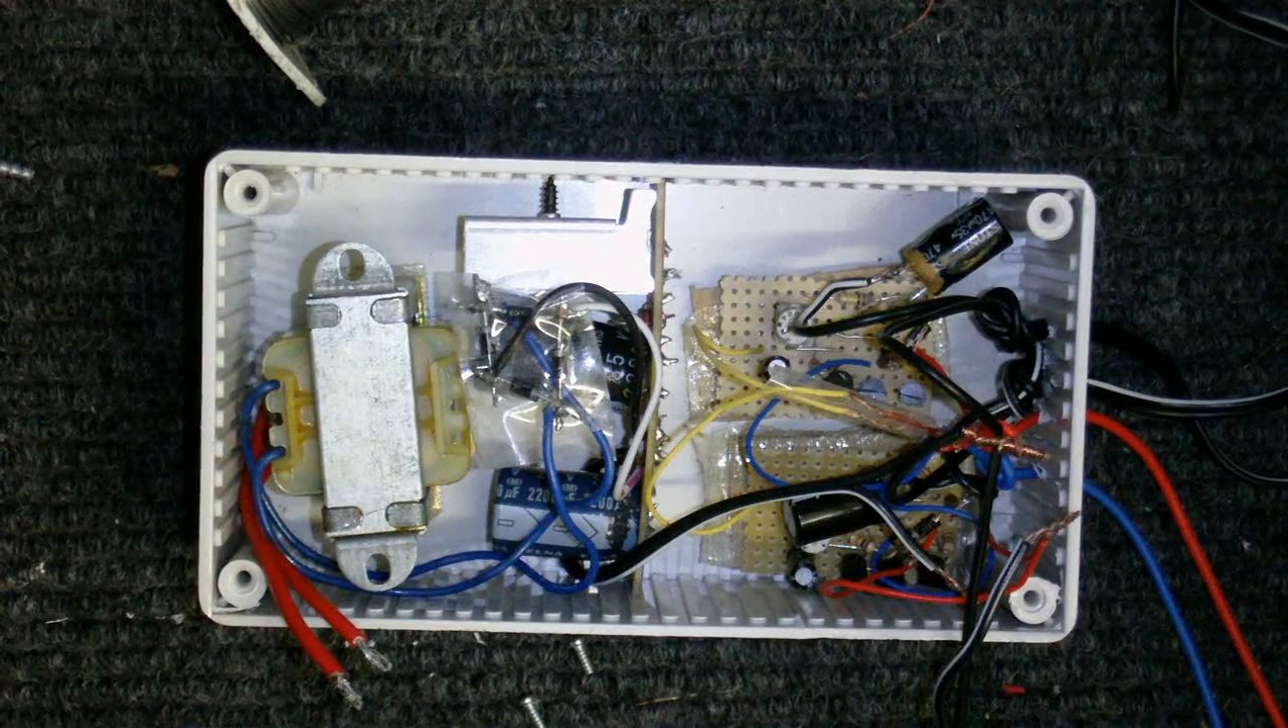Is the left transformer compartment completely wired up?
No.